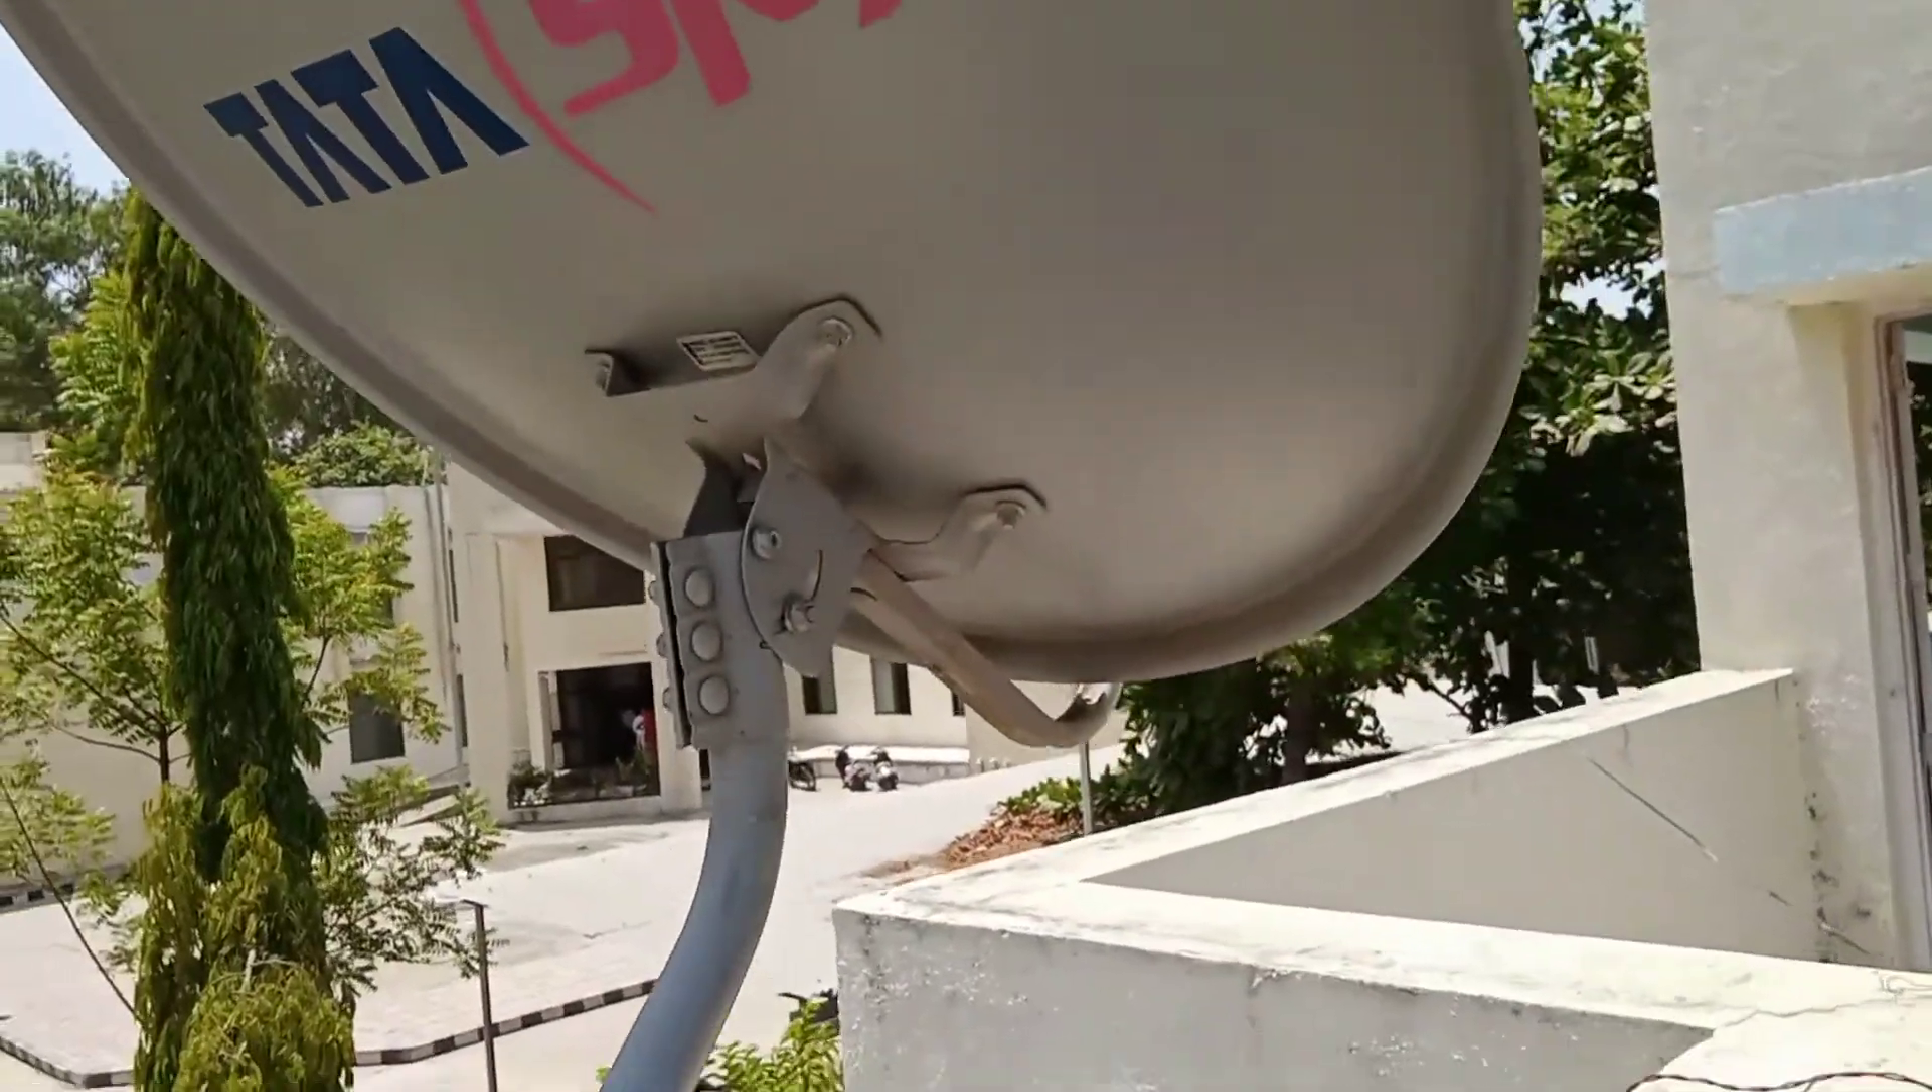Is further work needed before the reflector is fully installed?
No.